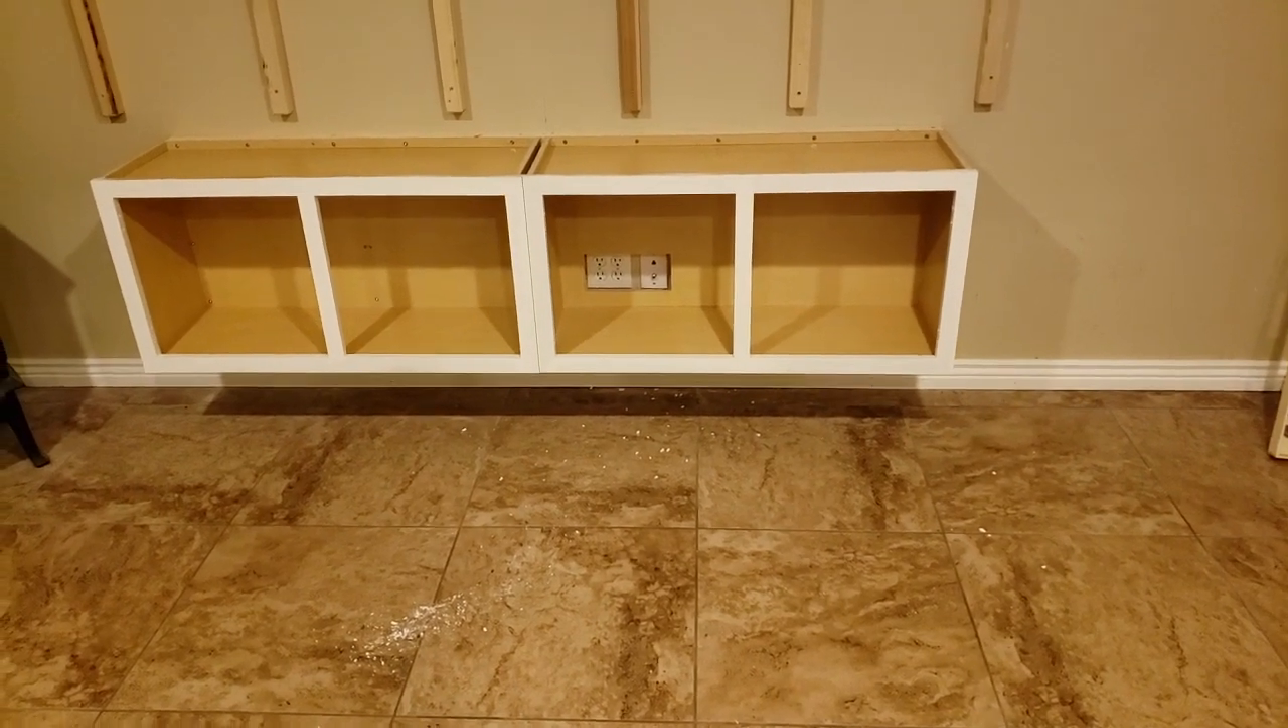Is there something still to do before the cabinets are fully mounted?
No.